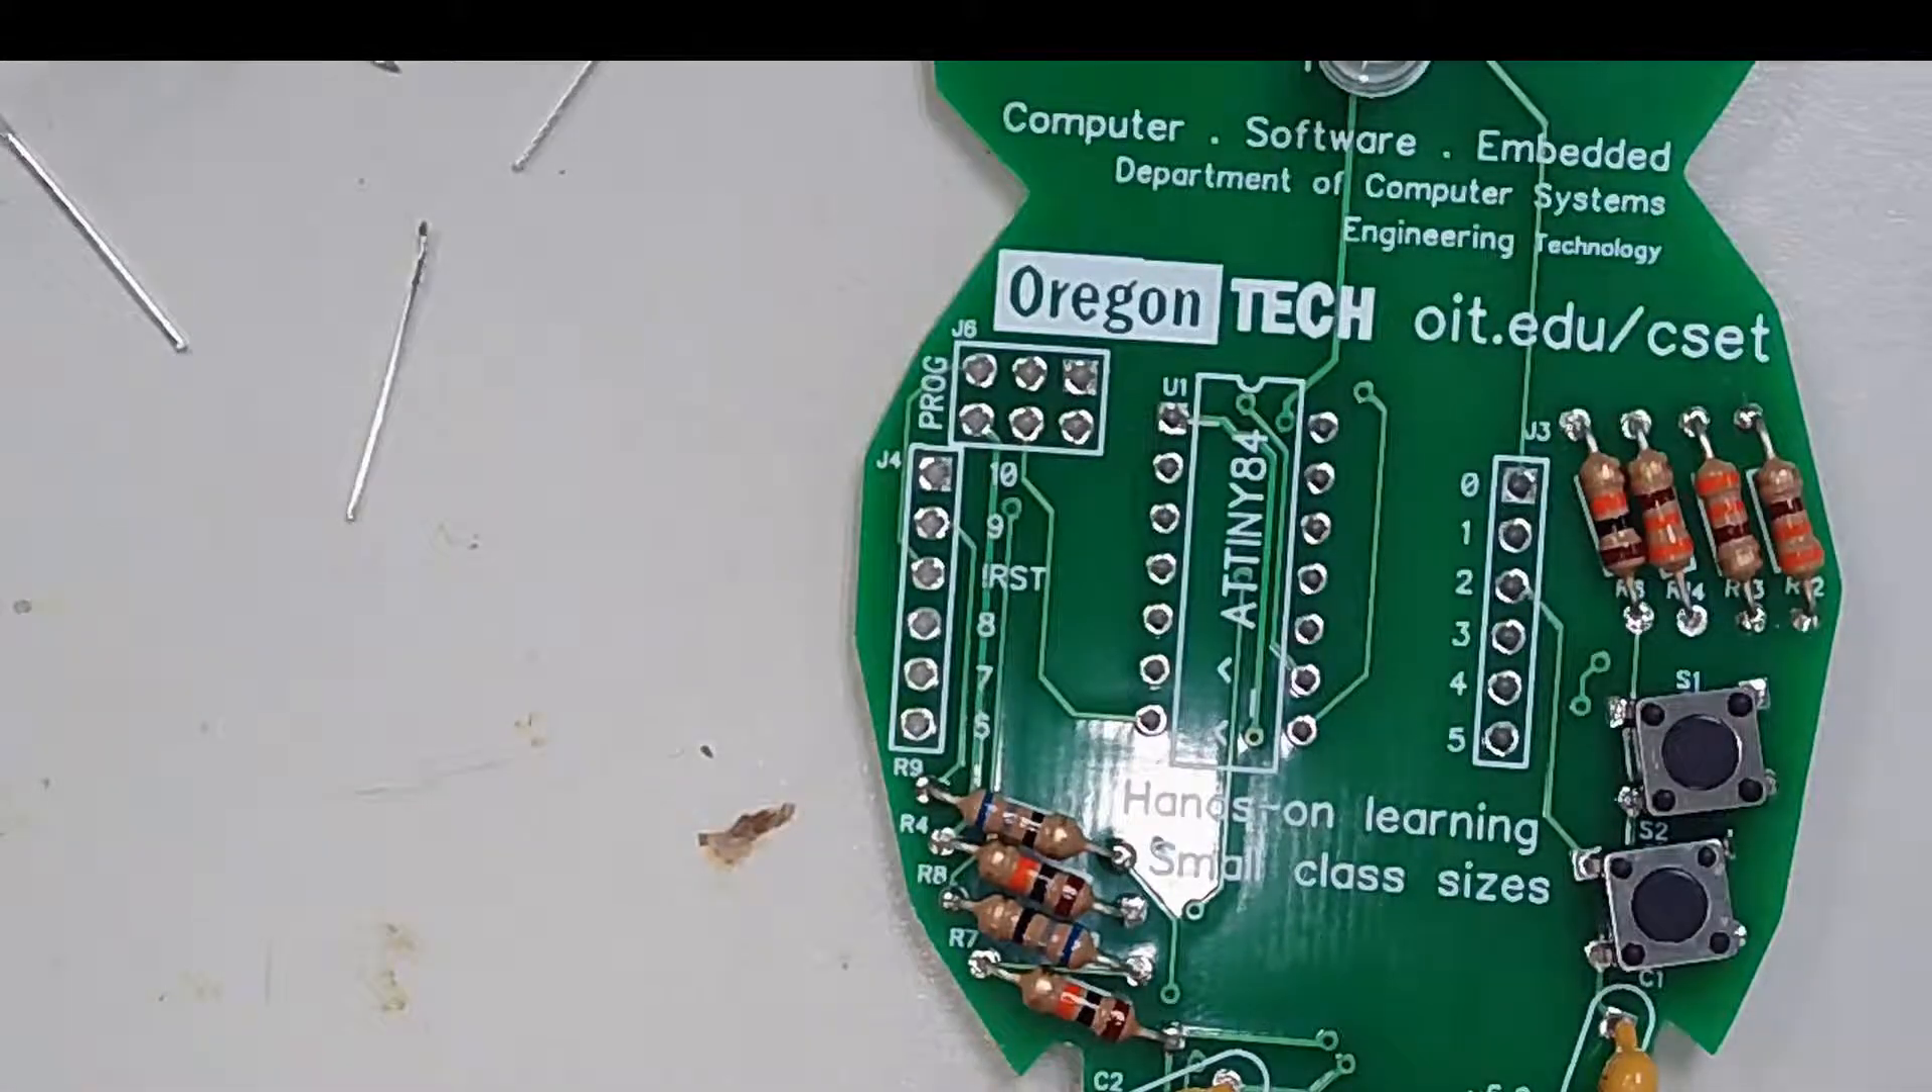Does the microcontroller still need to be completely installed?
Yes.